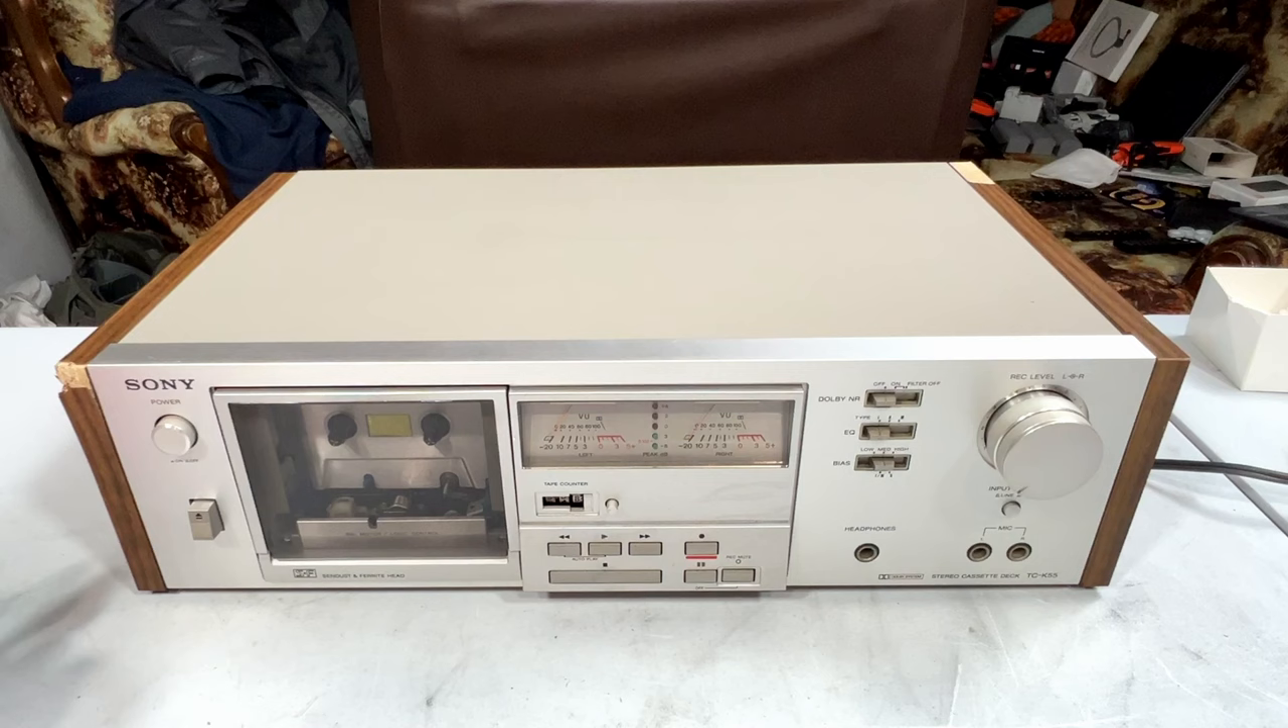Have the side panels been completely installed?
Yes.